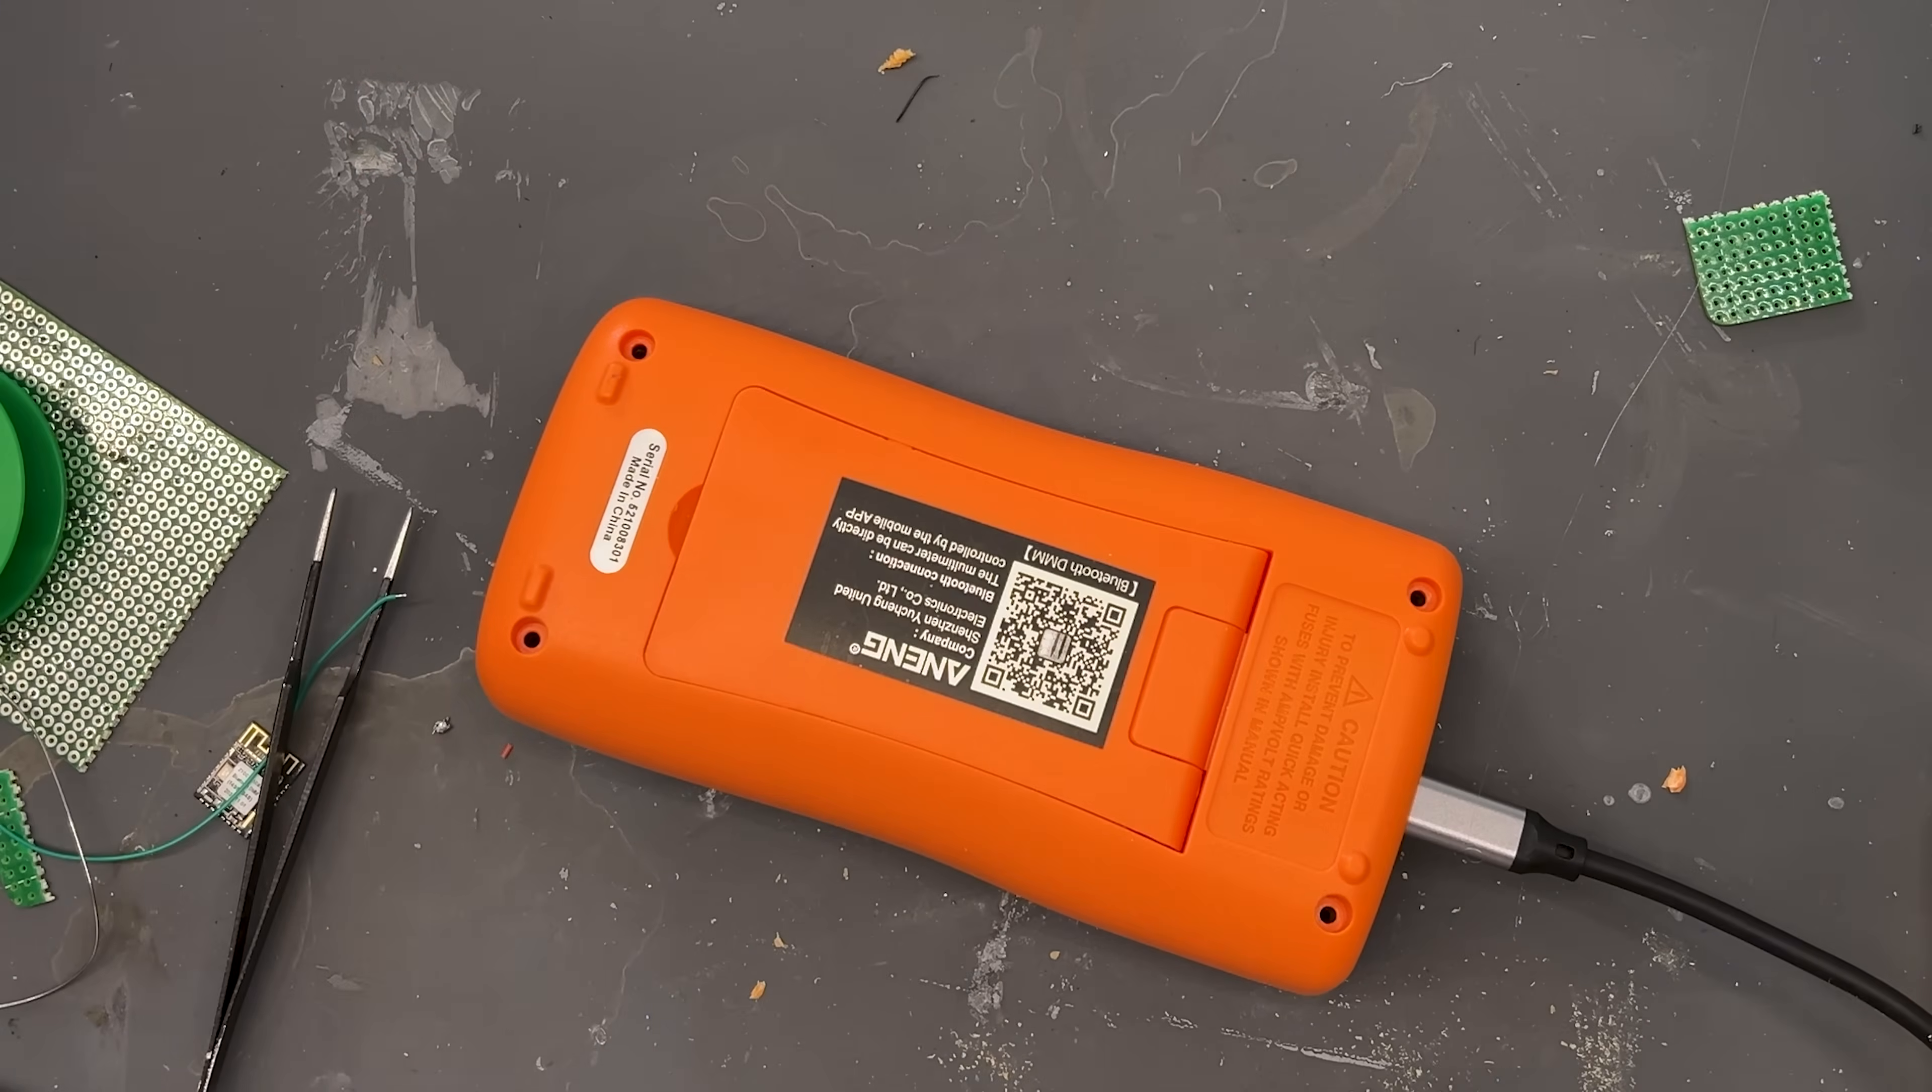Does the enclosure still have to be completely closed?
No.